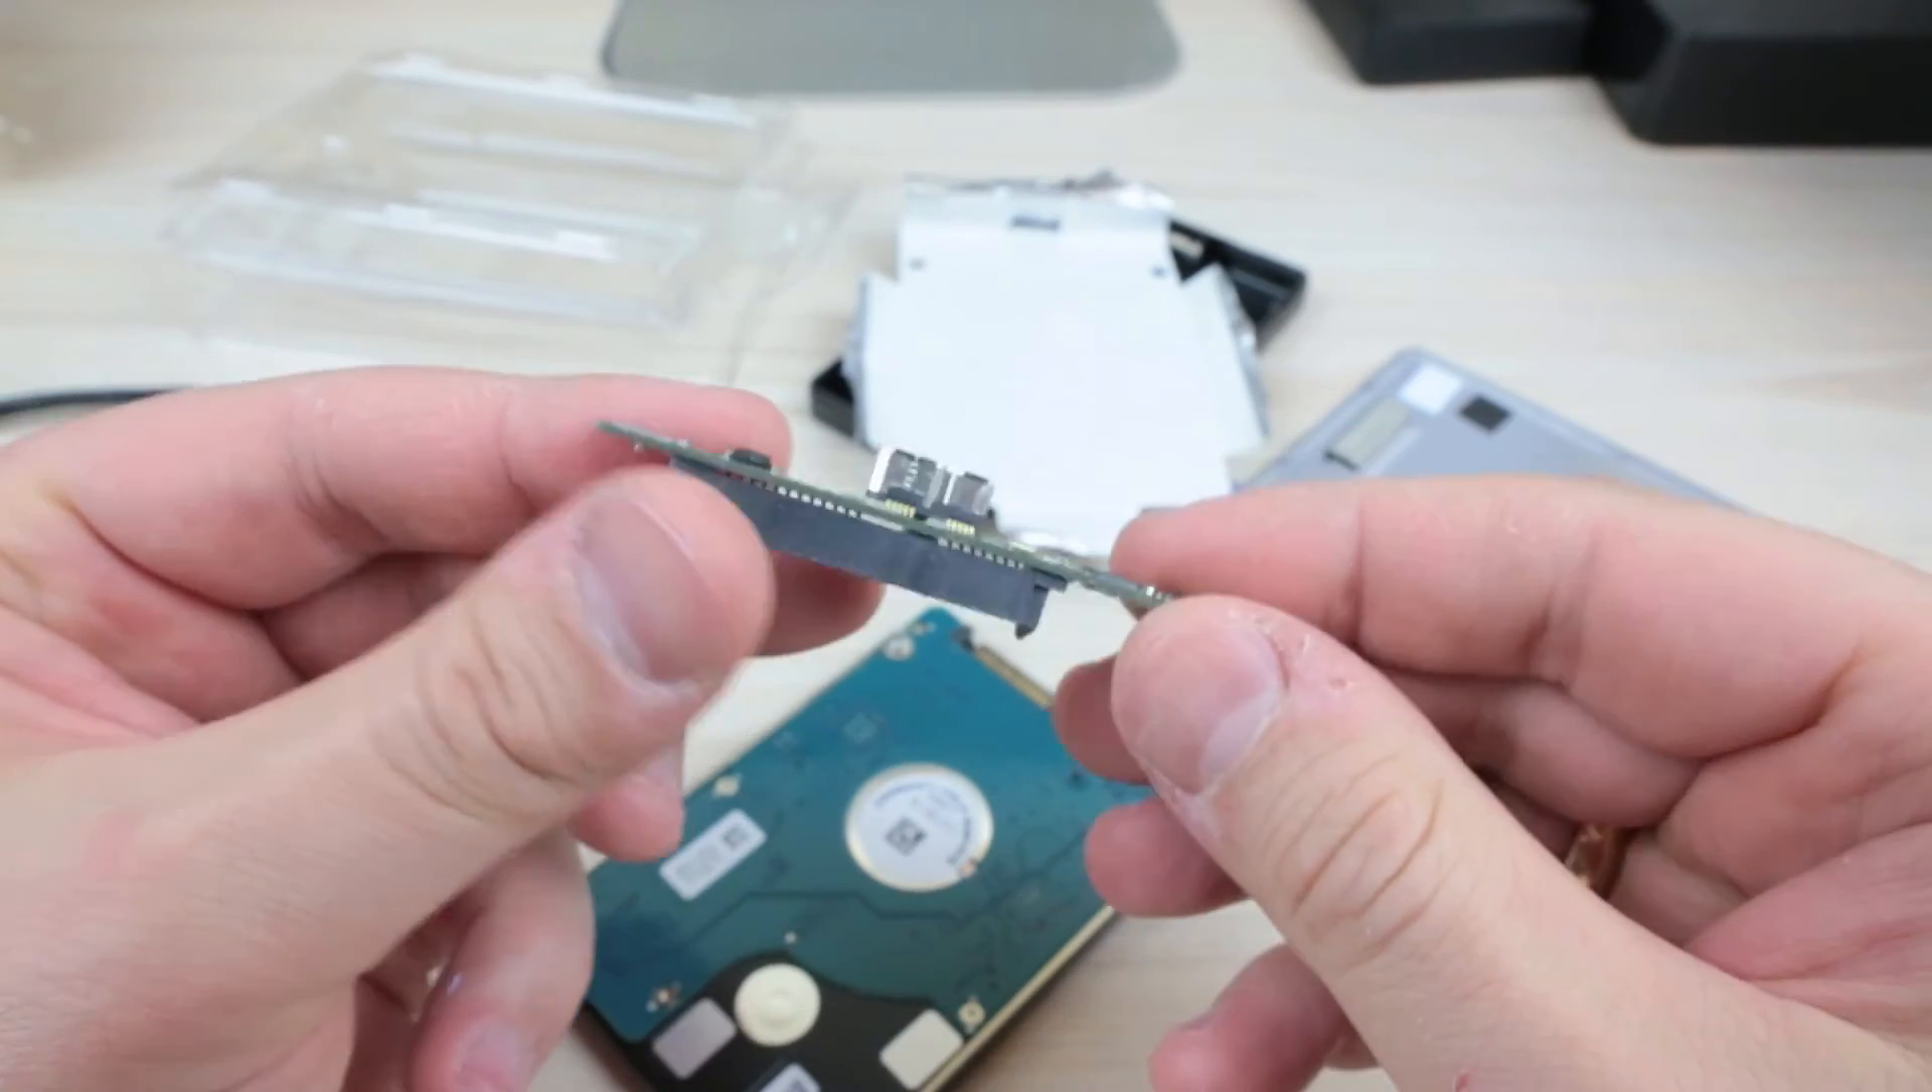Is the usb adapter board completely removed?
Yes.